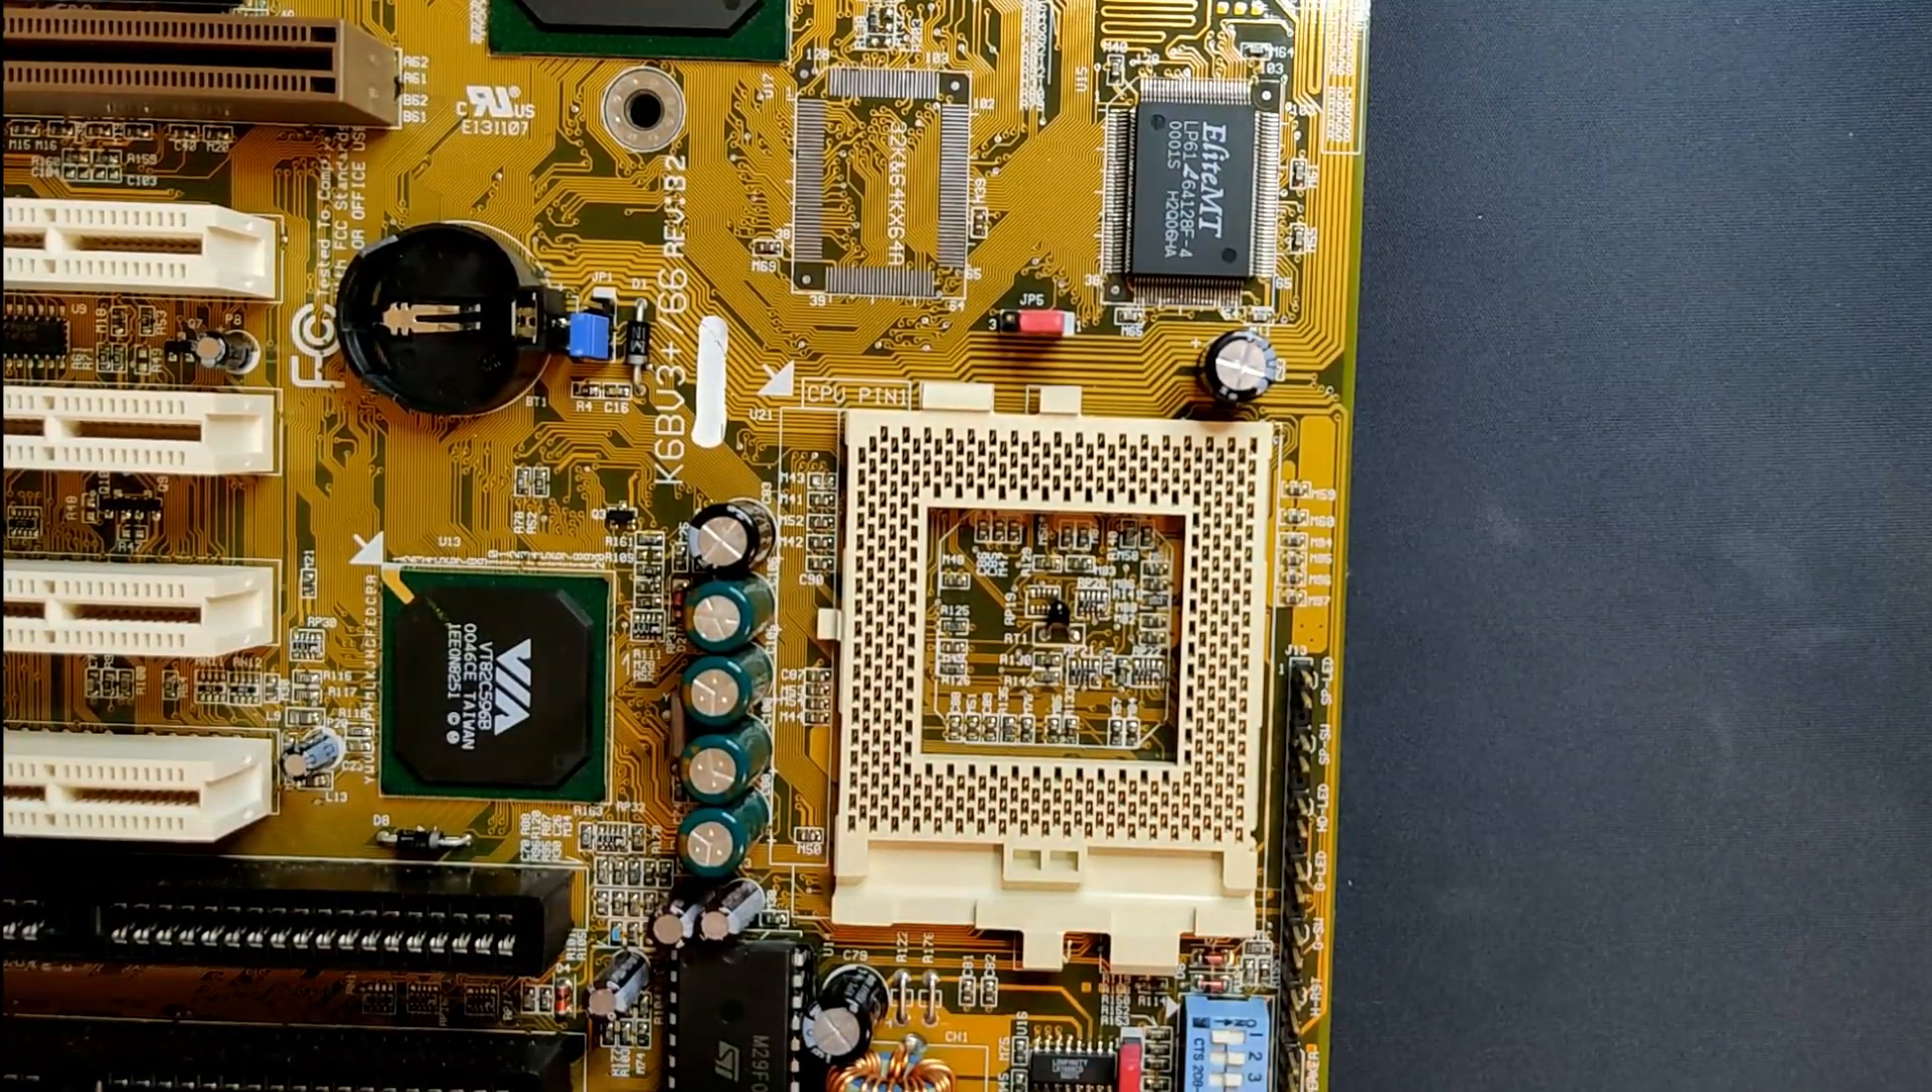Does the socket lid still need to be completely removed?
No.